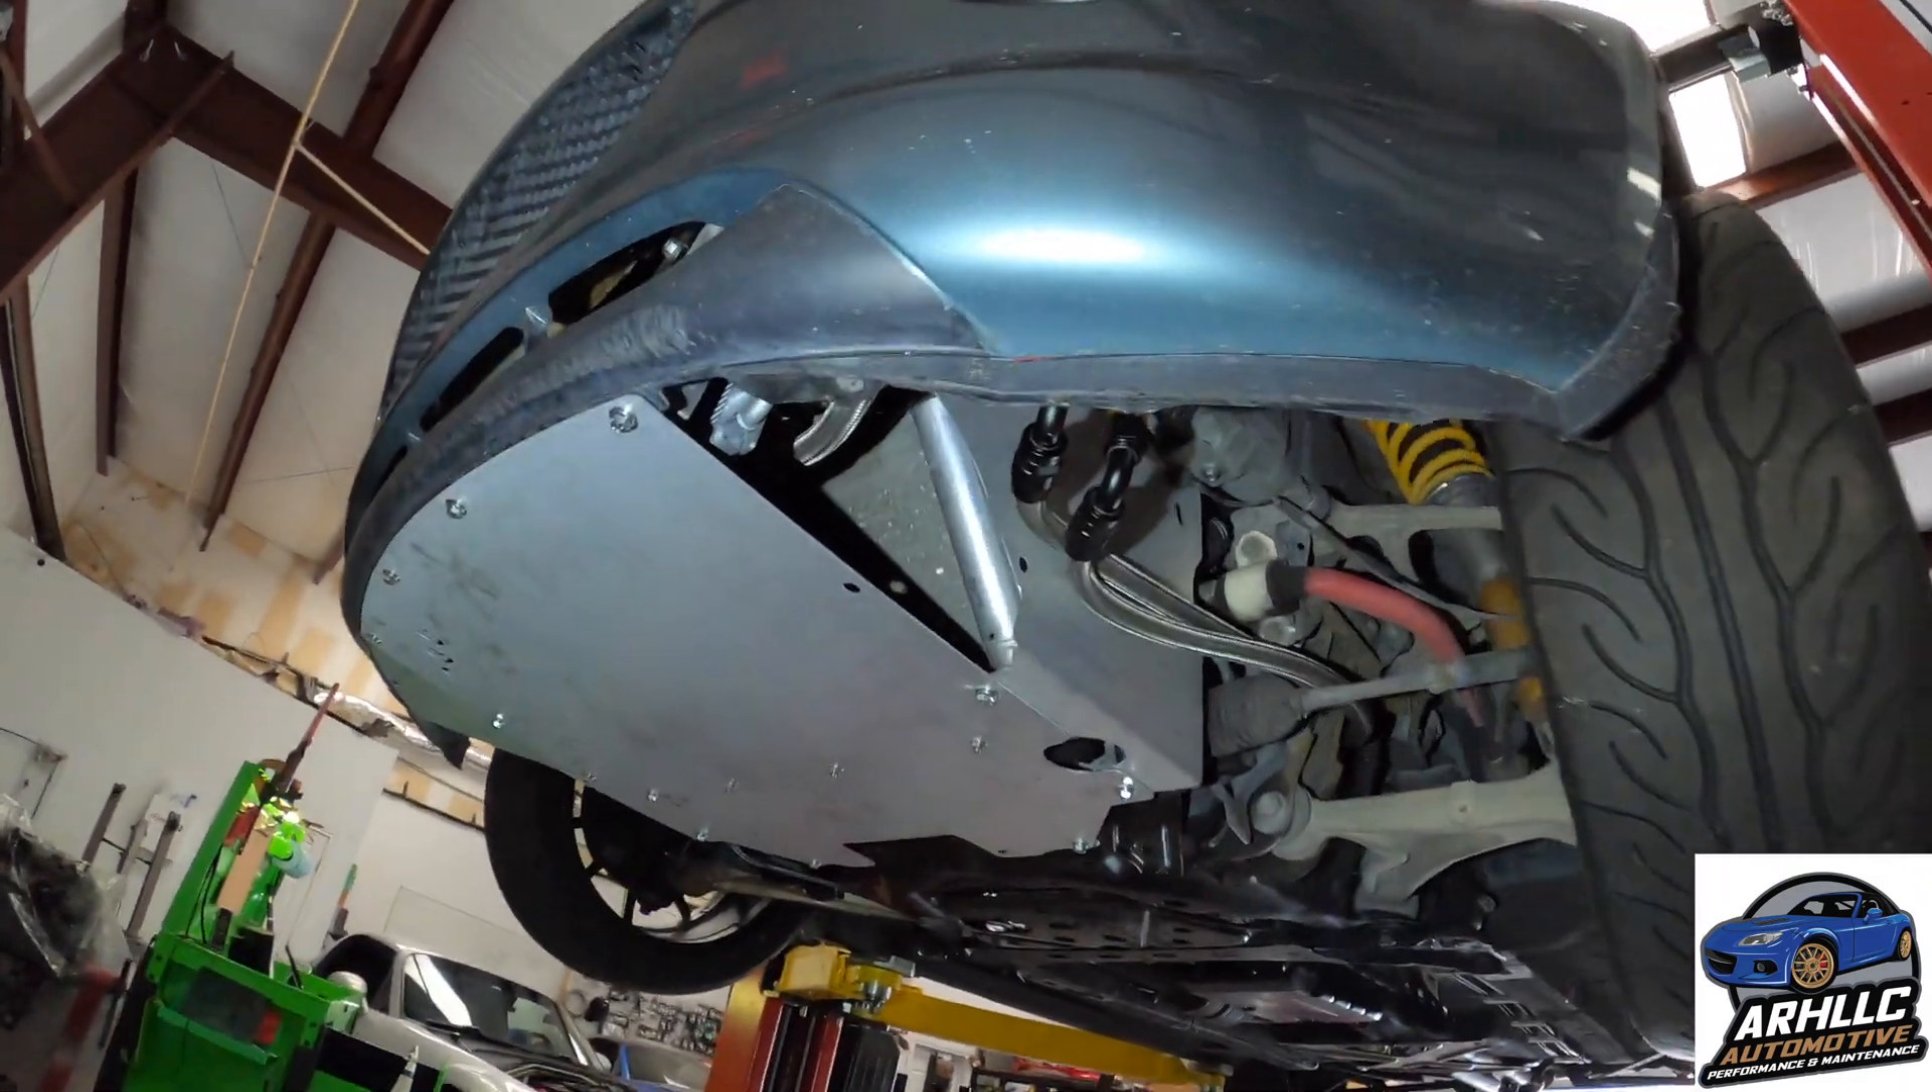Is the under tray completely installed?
Yes.